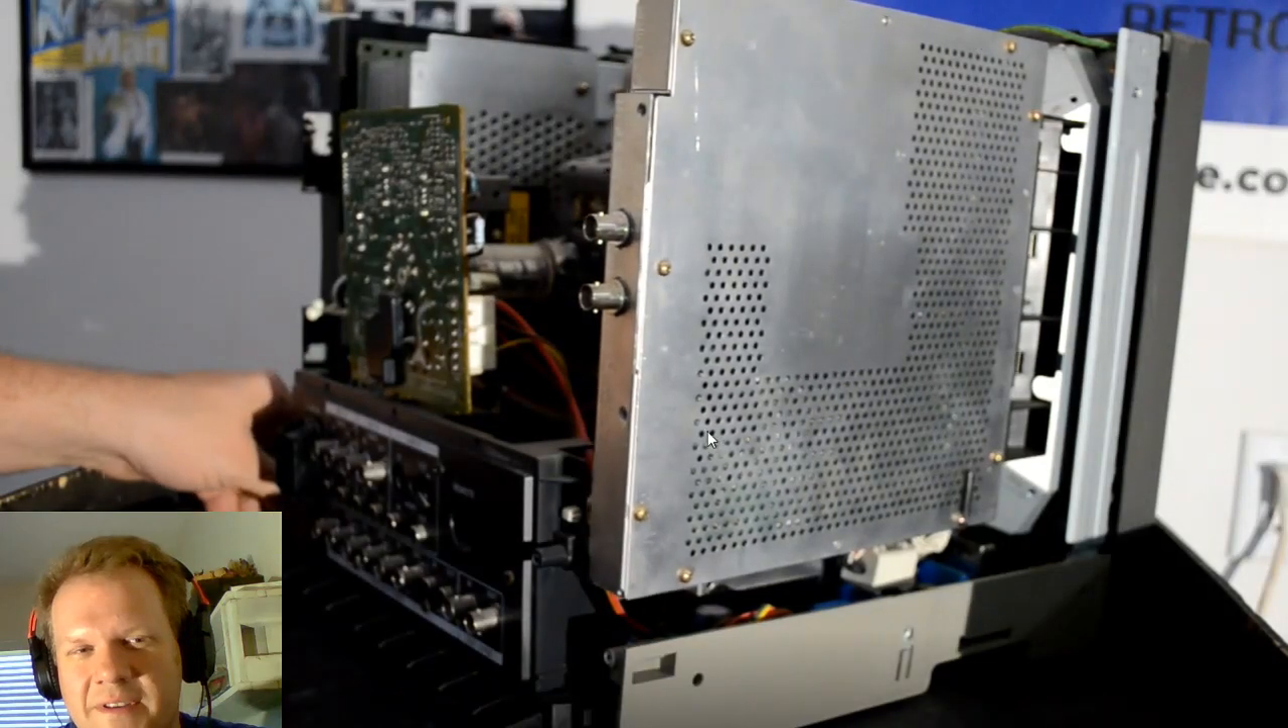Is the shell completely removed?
Yes.